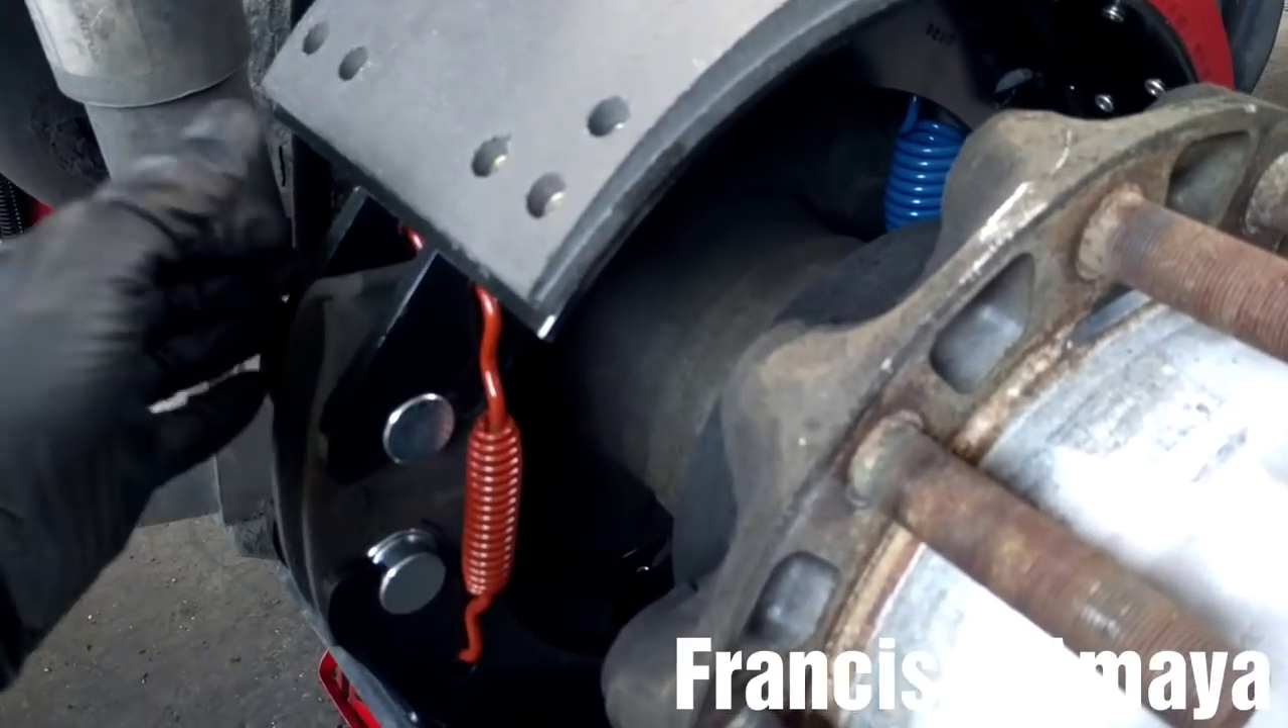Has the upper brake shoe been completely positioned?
Yes.